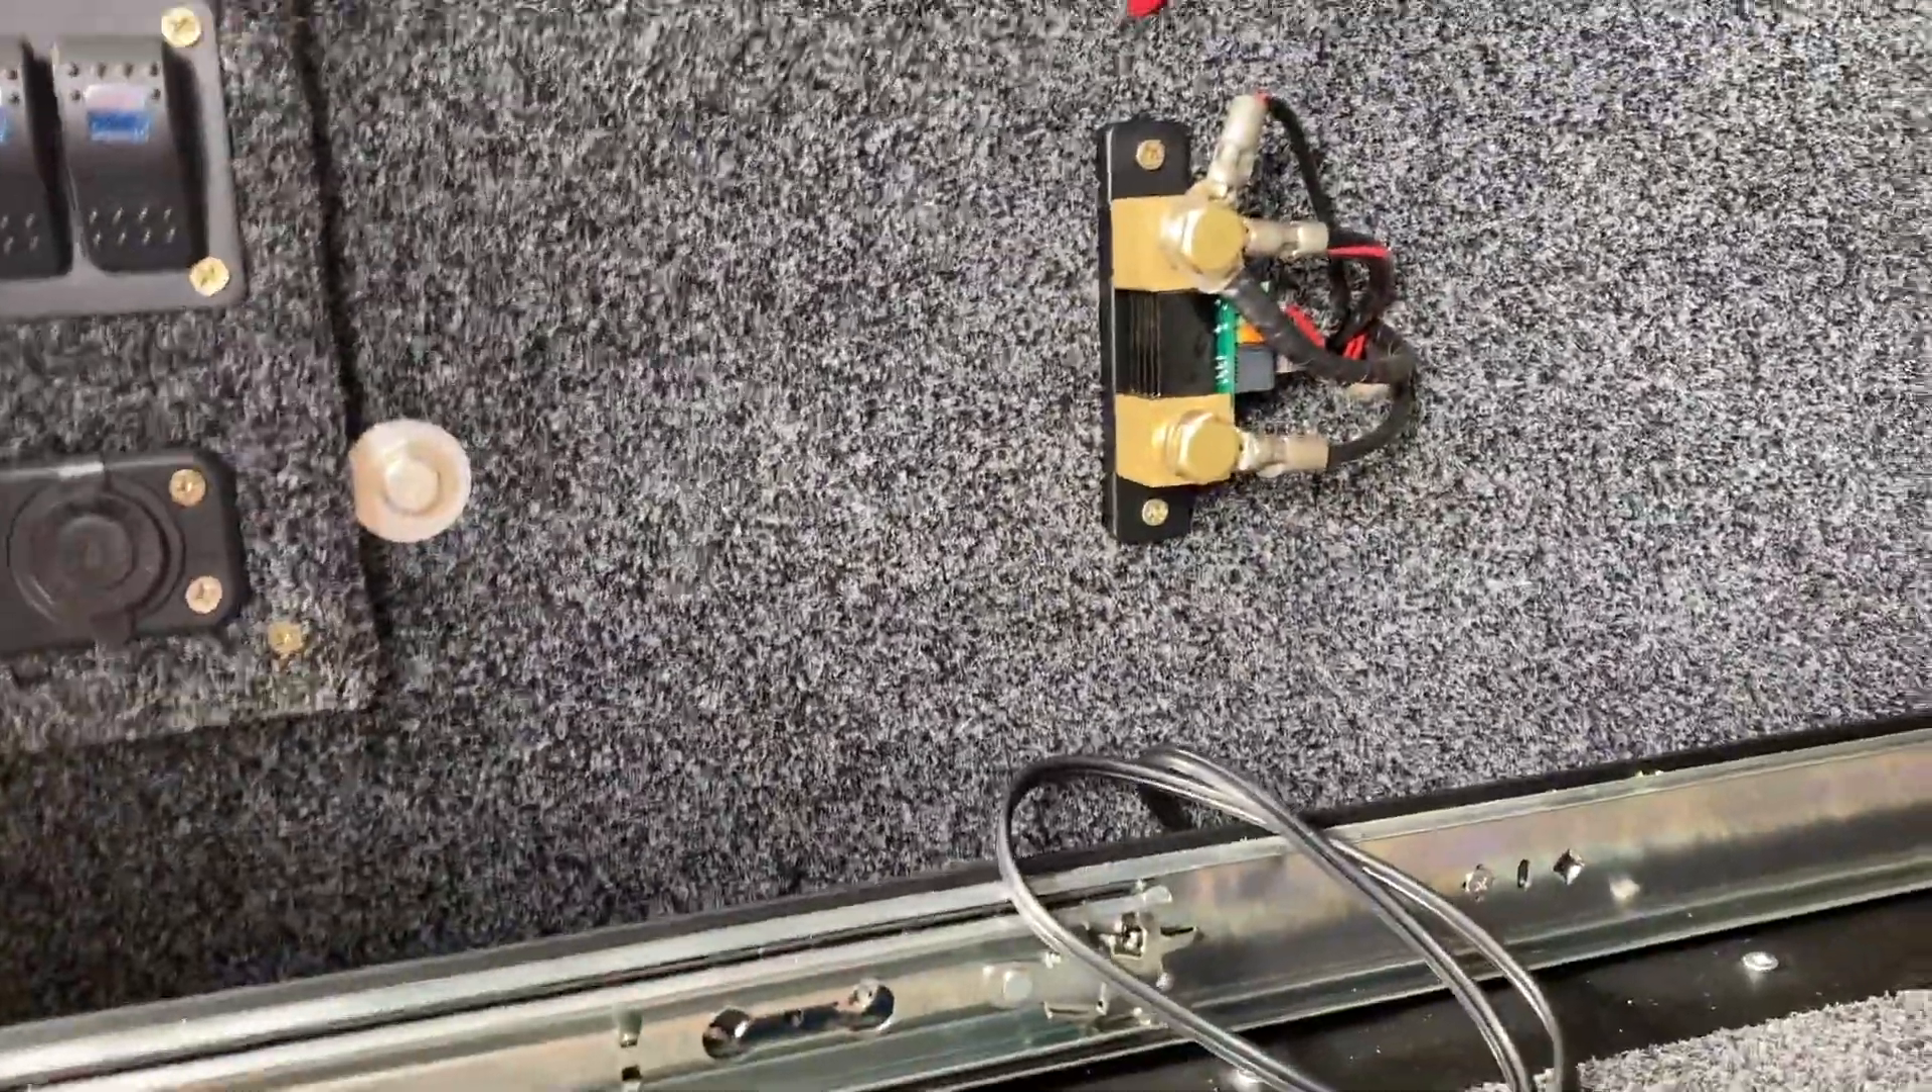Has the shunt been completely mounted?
Yes.